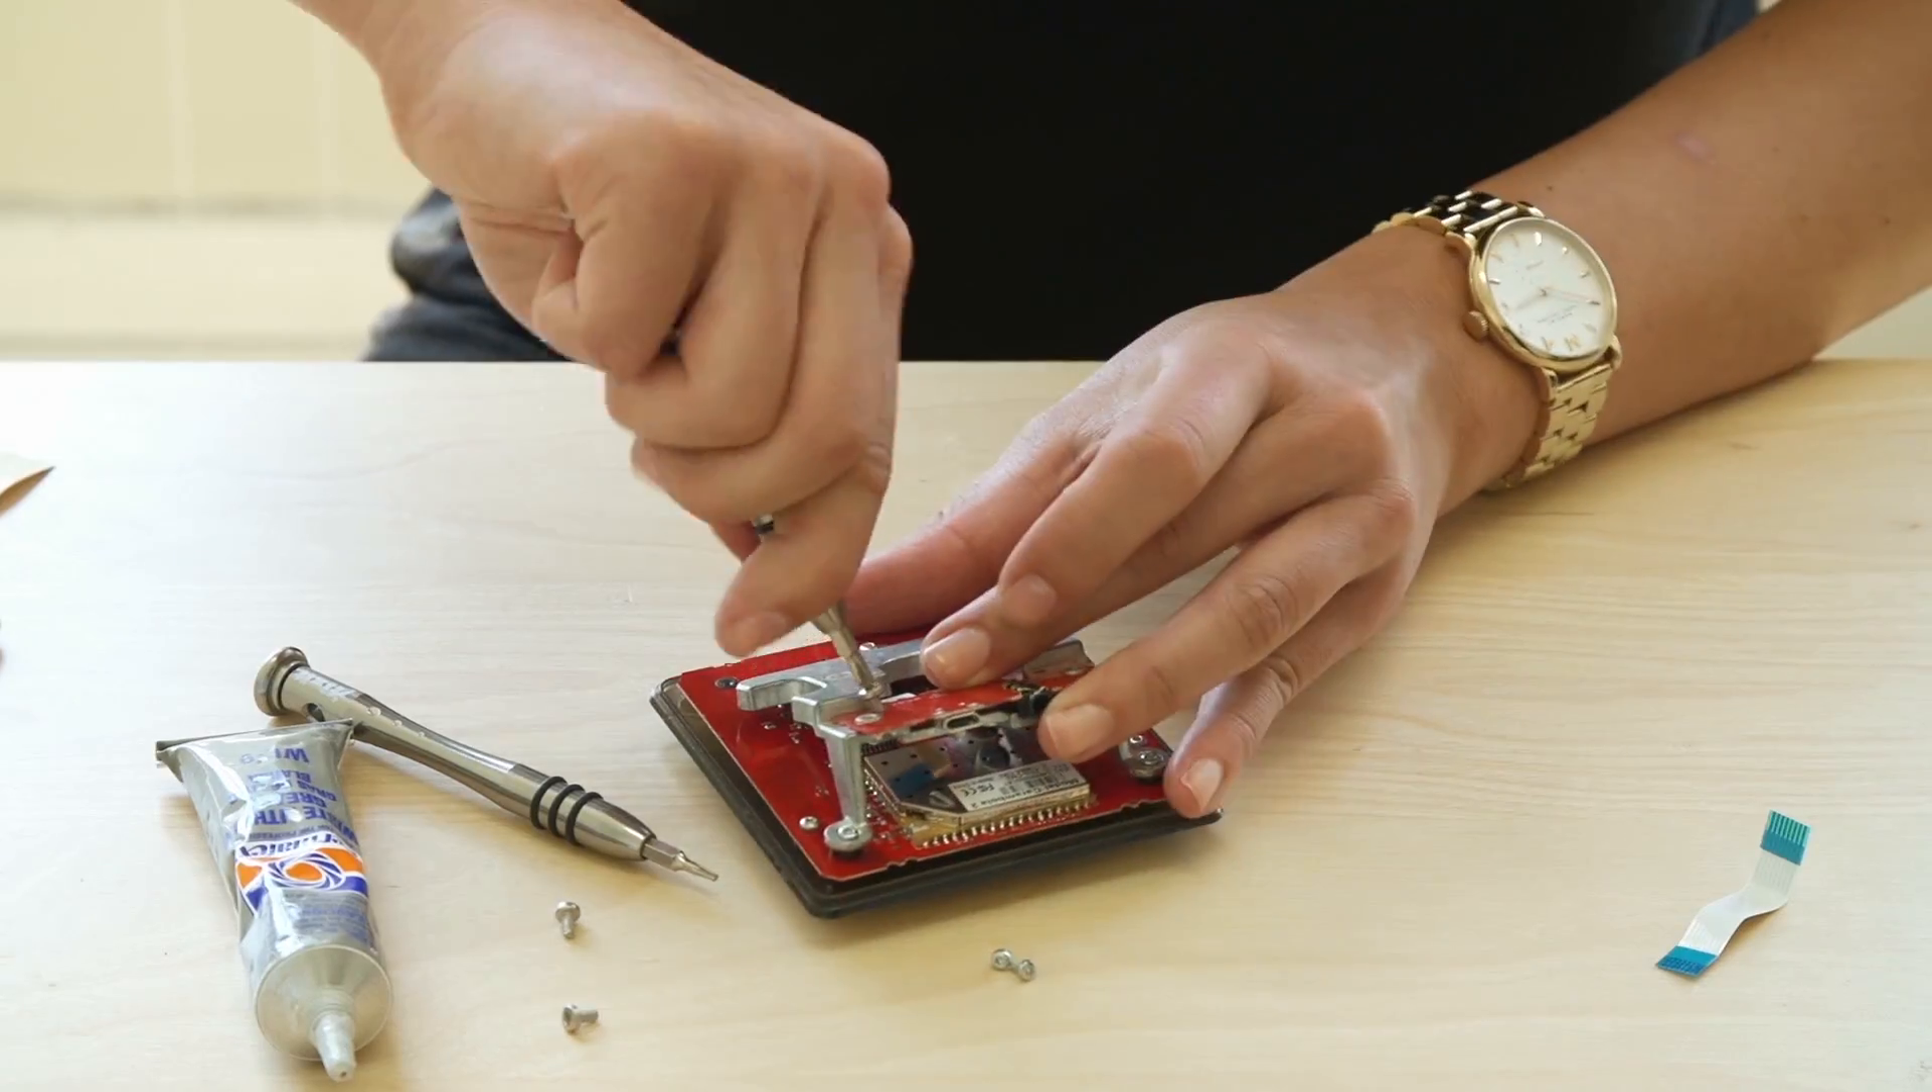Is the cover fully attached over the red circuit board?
No.